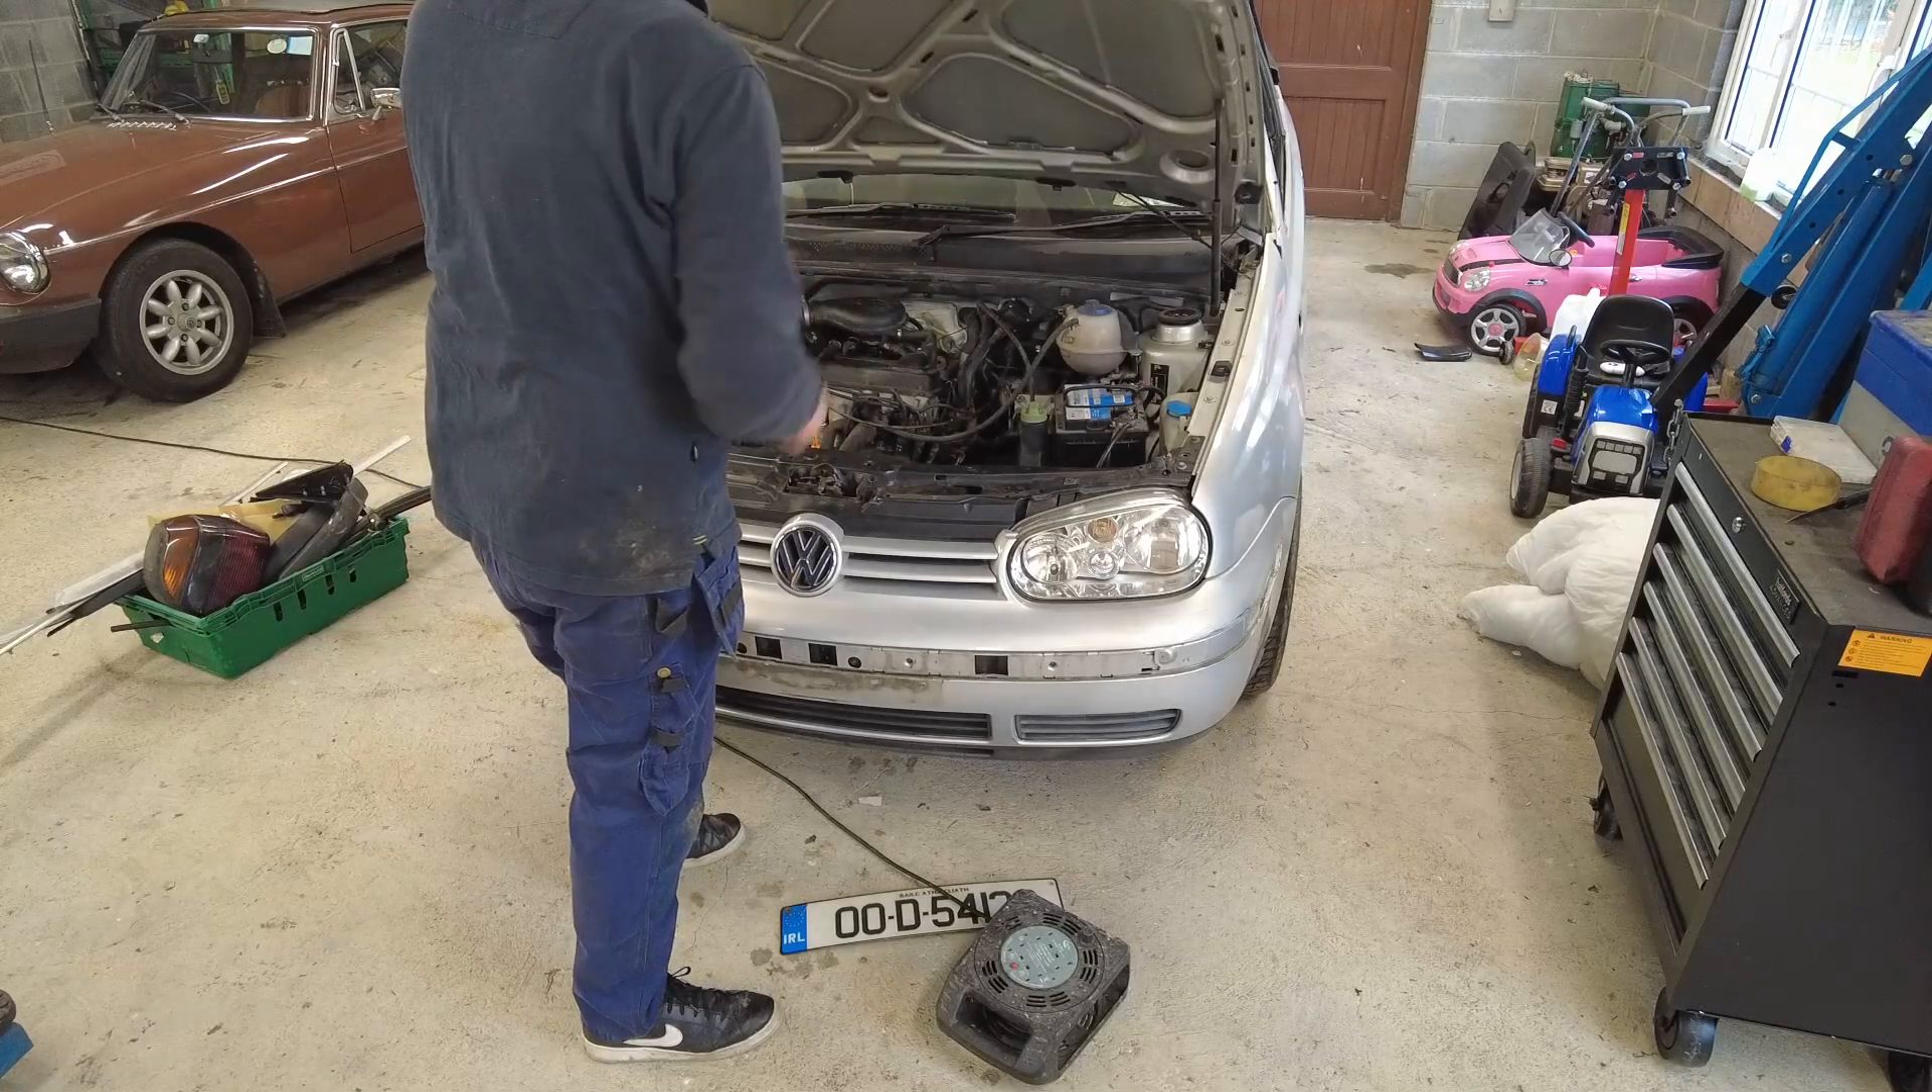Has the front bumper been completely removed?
No.